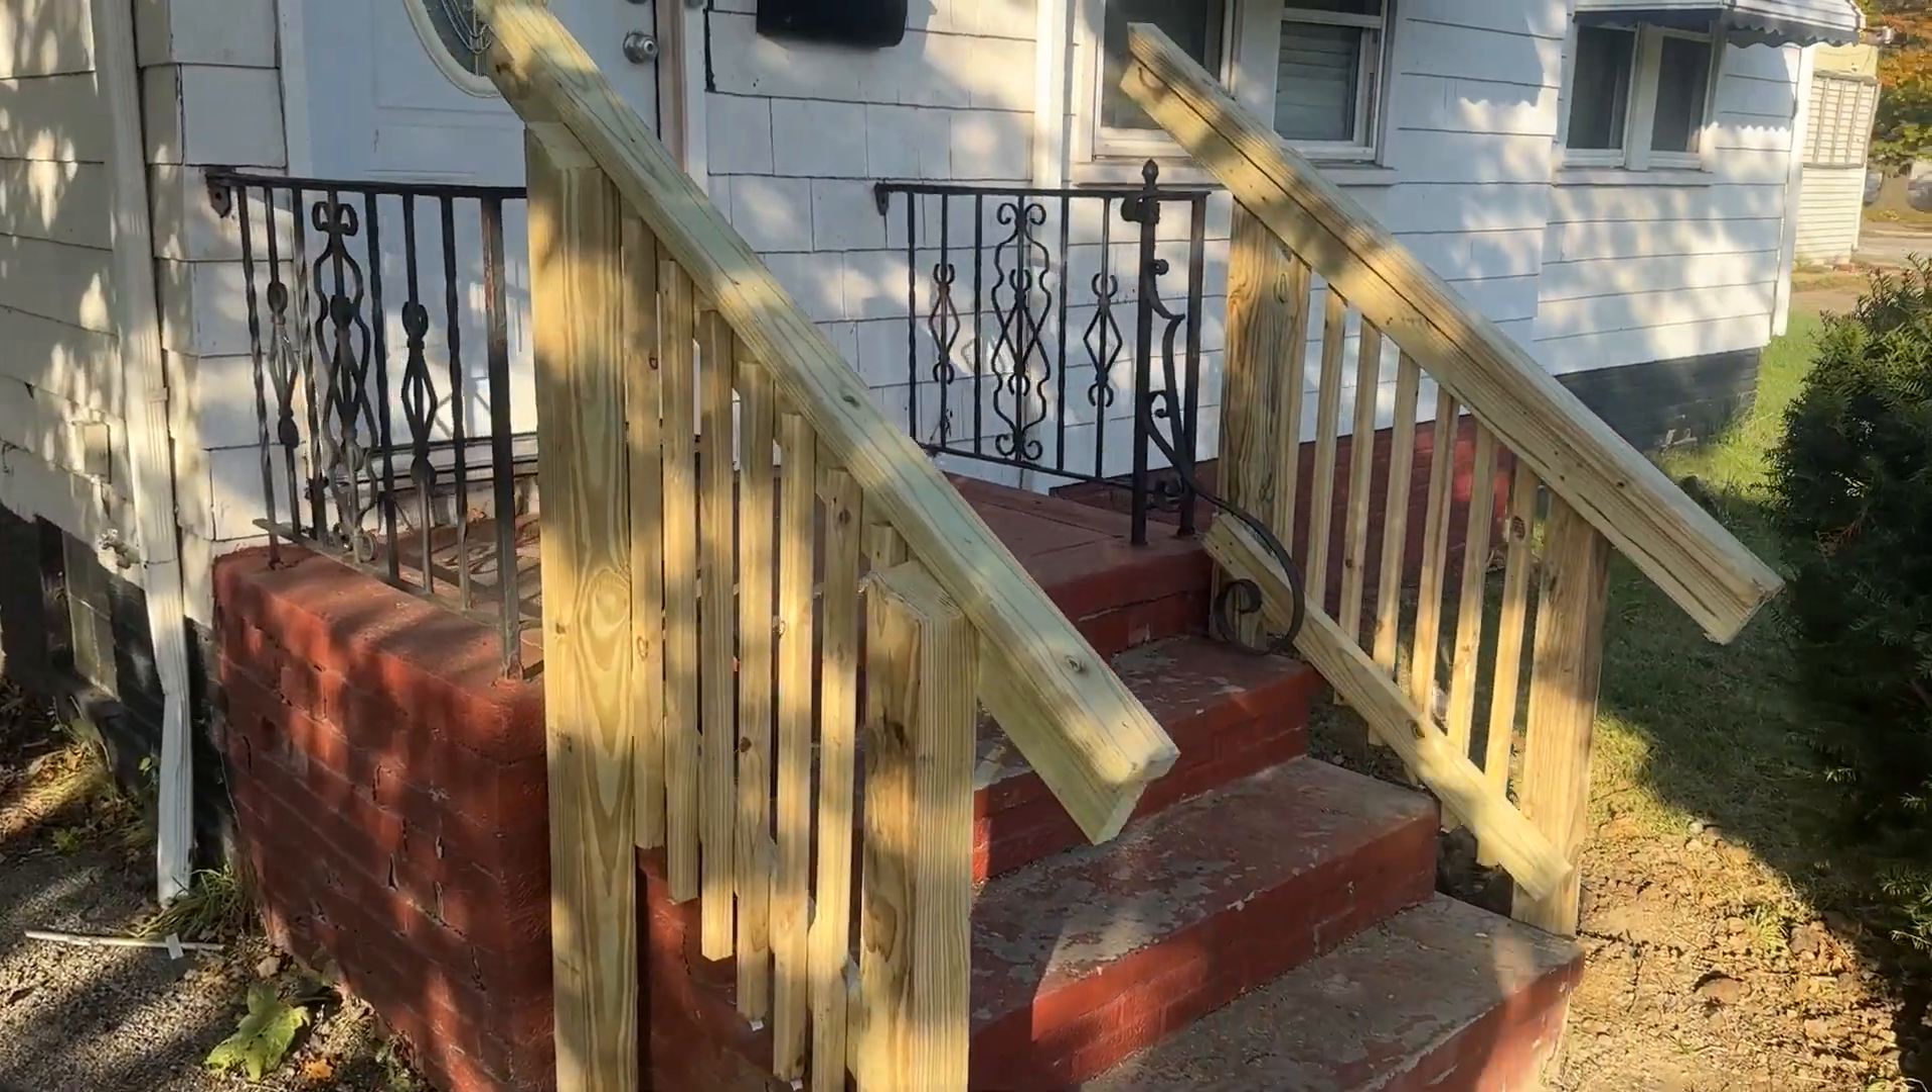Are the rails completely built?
Yes.